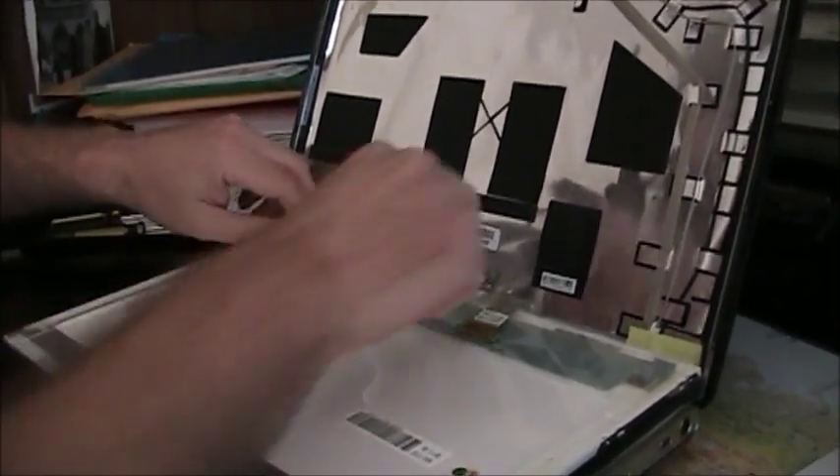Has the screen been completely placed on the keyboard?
Yes.